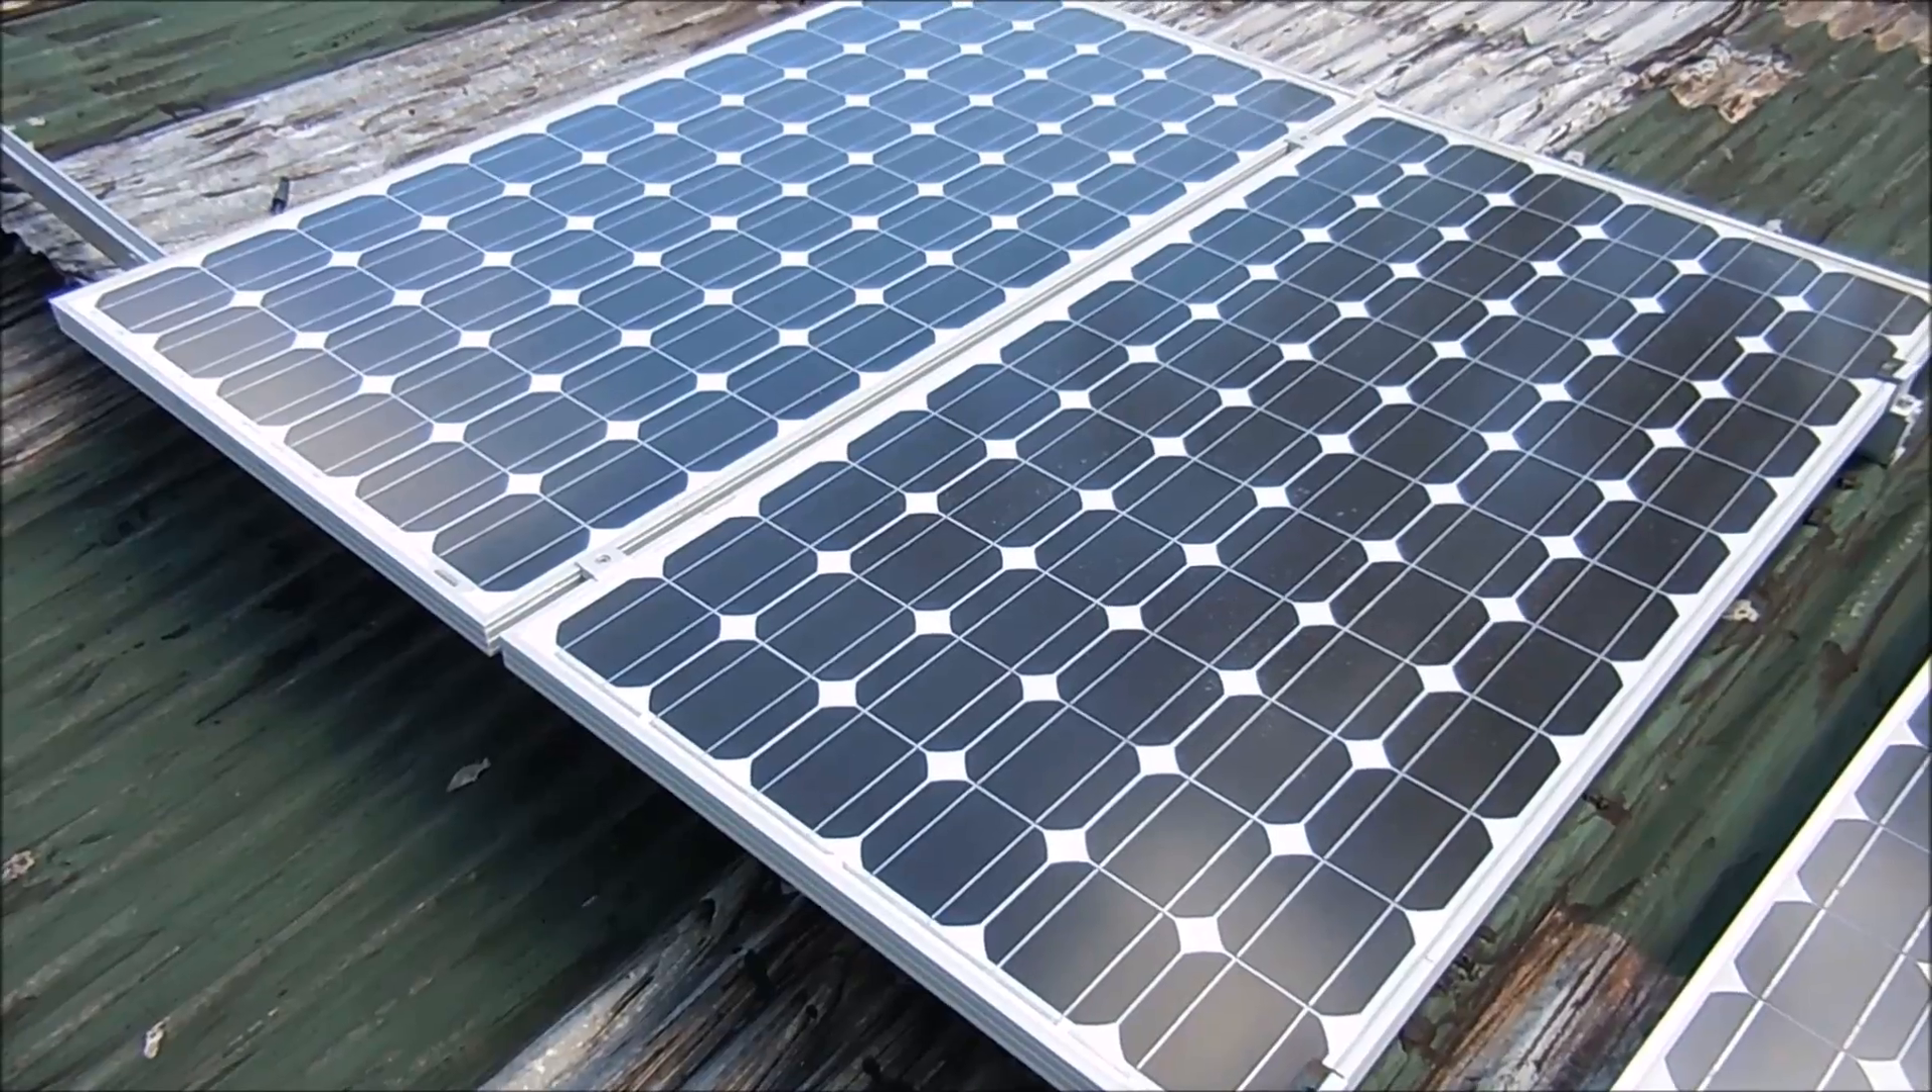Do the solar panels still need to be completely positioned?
No.